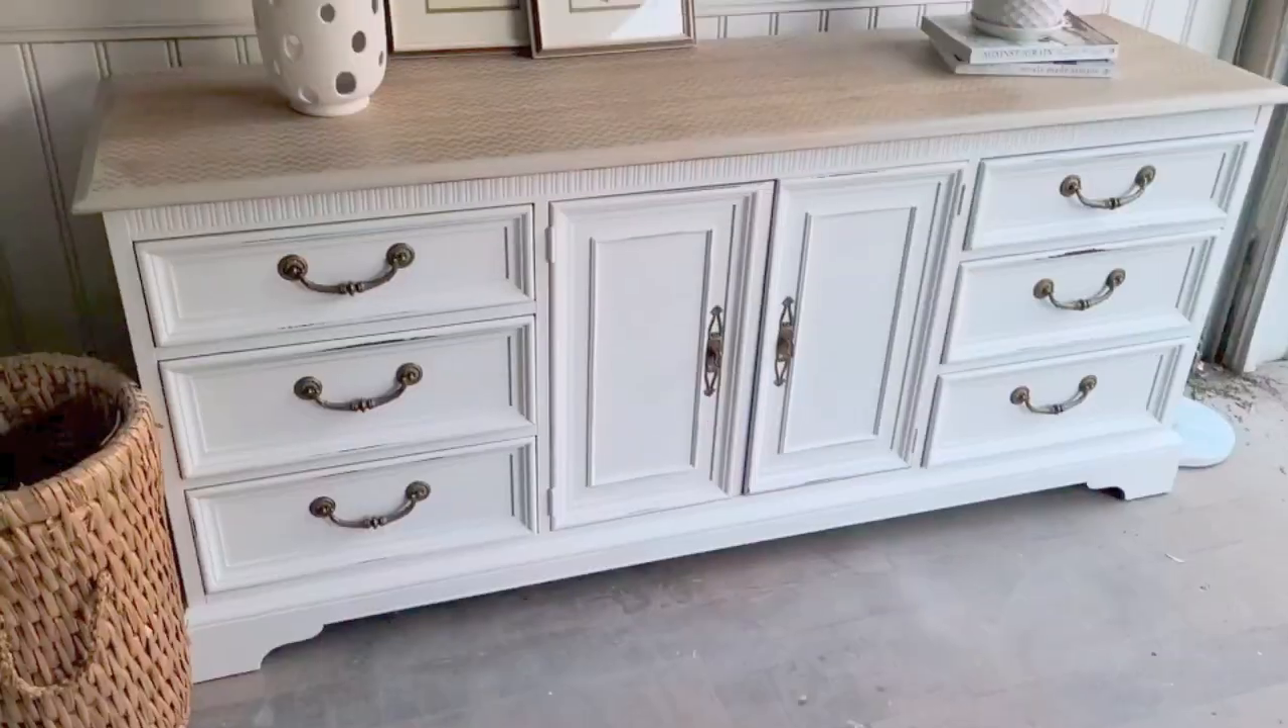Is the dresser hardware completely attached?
Yes.